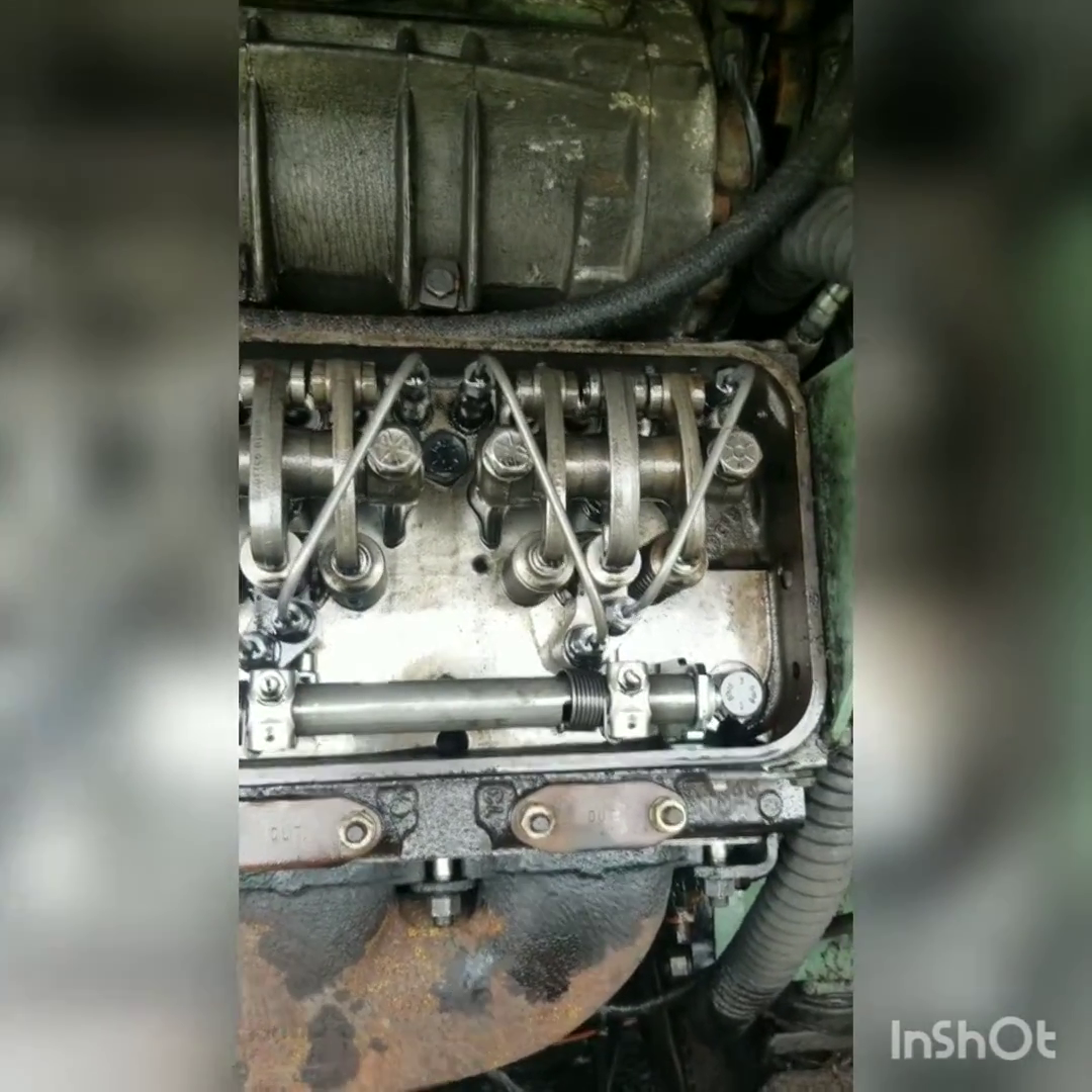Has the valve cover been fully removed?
Yes.